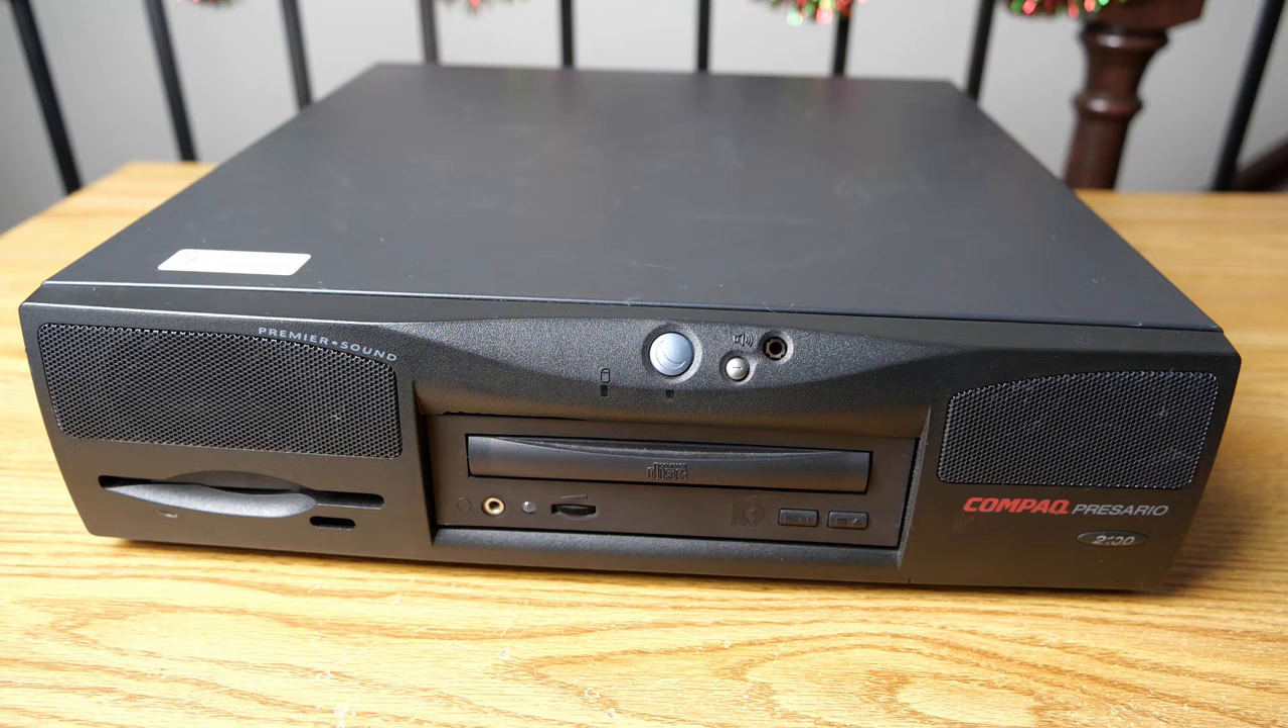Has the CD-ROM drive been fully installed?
Yes.